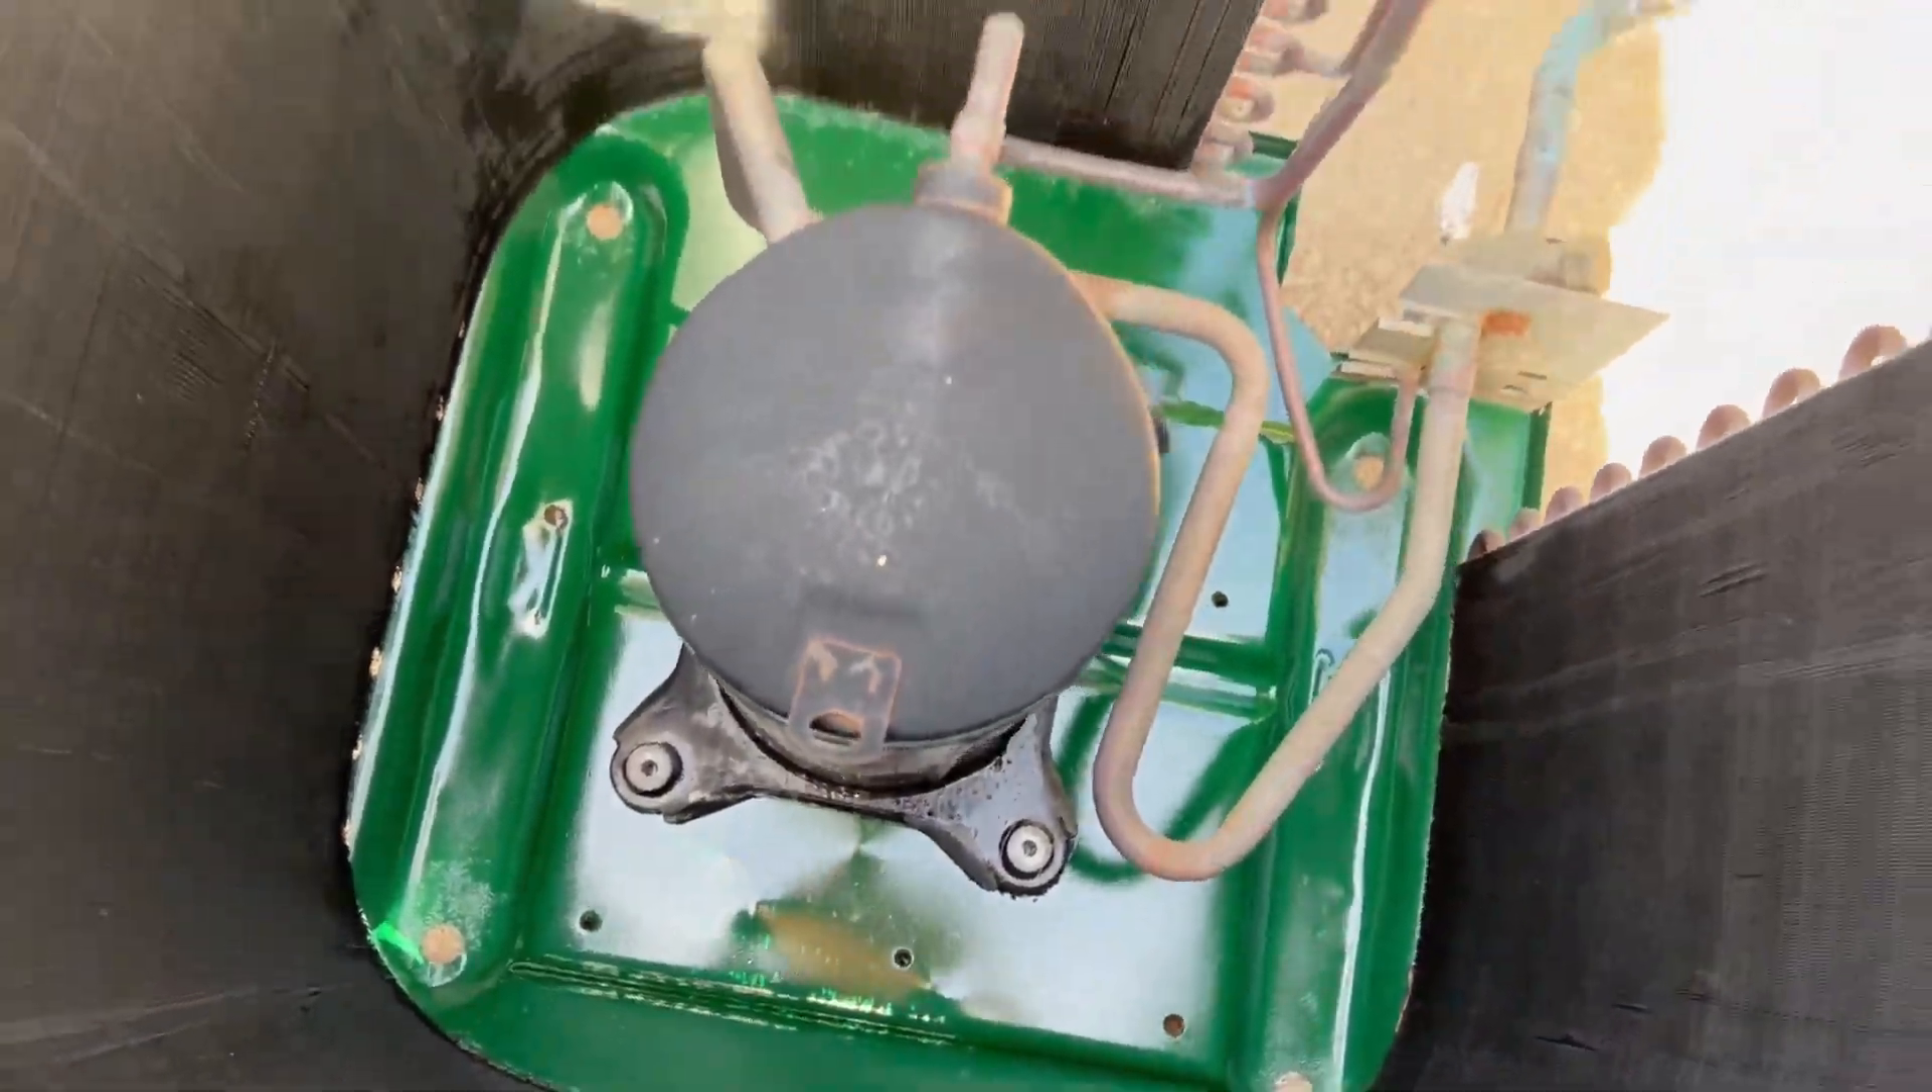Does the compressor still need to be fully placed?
No.